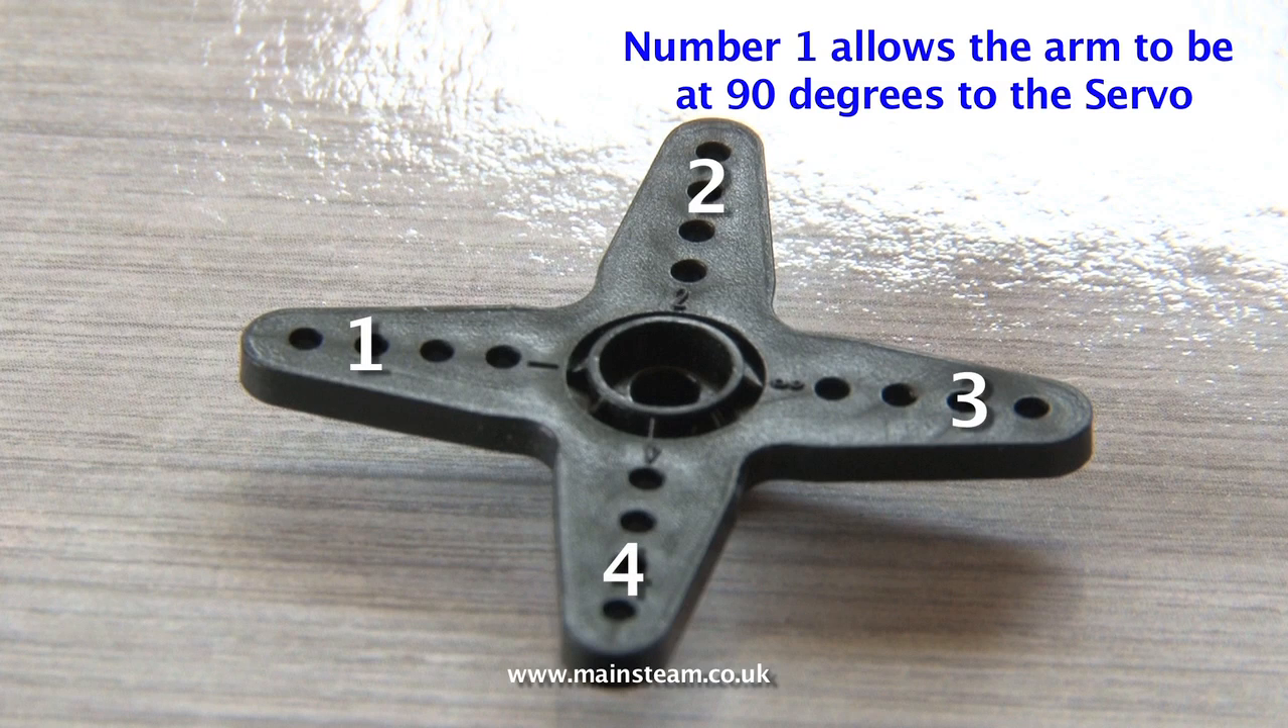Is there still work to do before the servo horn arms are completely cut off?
Yes.